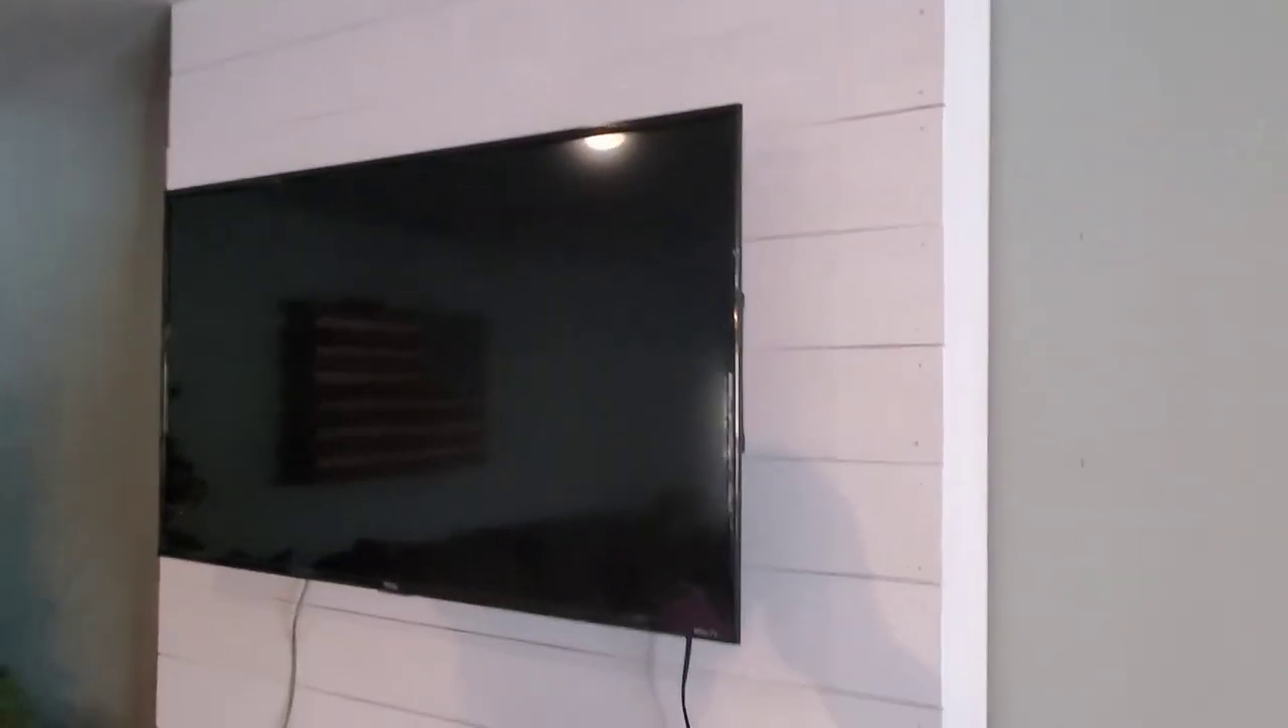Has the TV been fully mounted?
Yes.